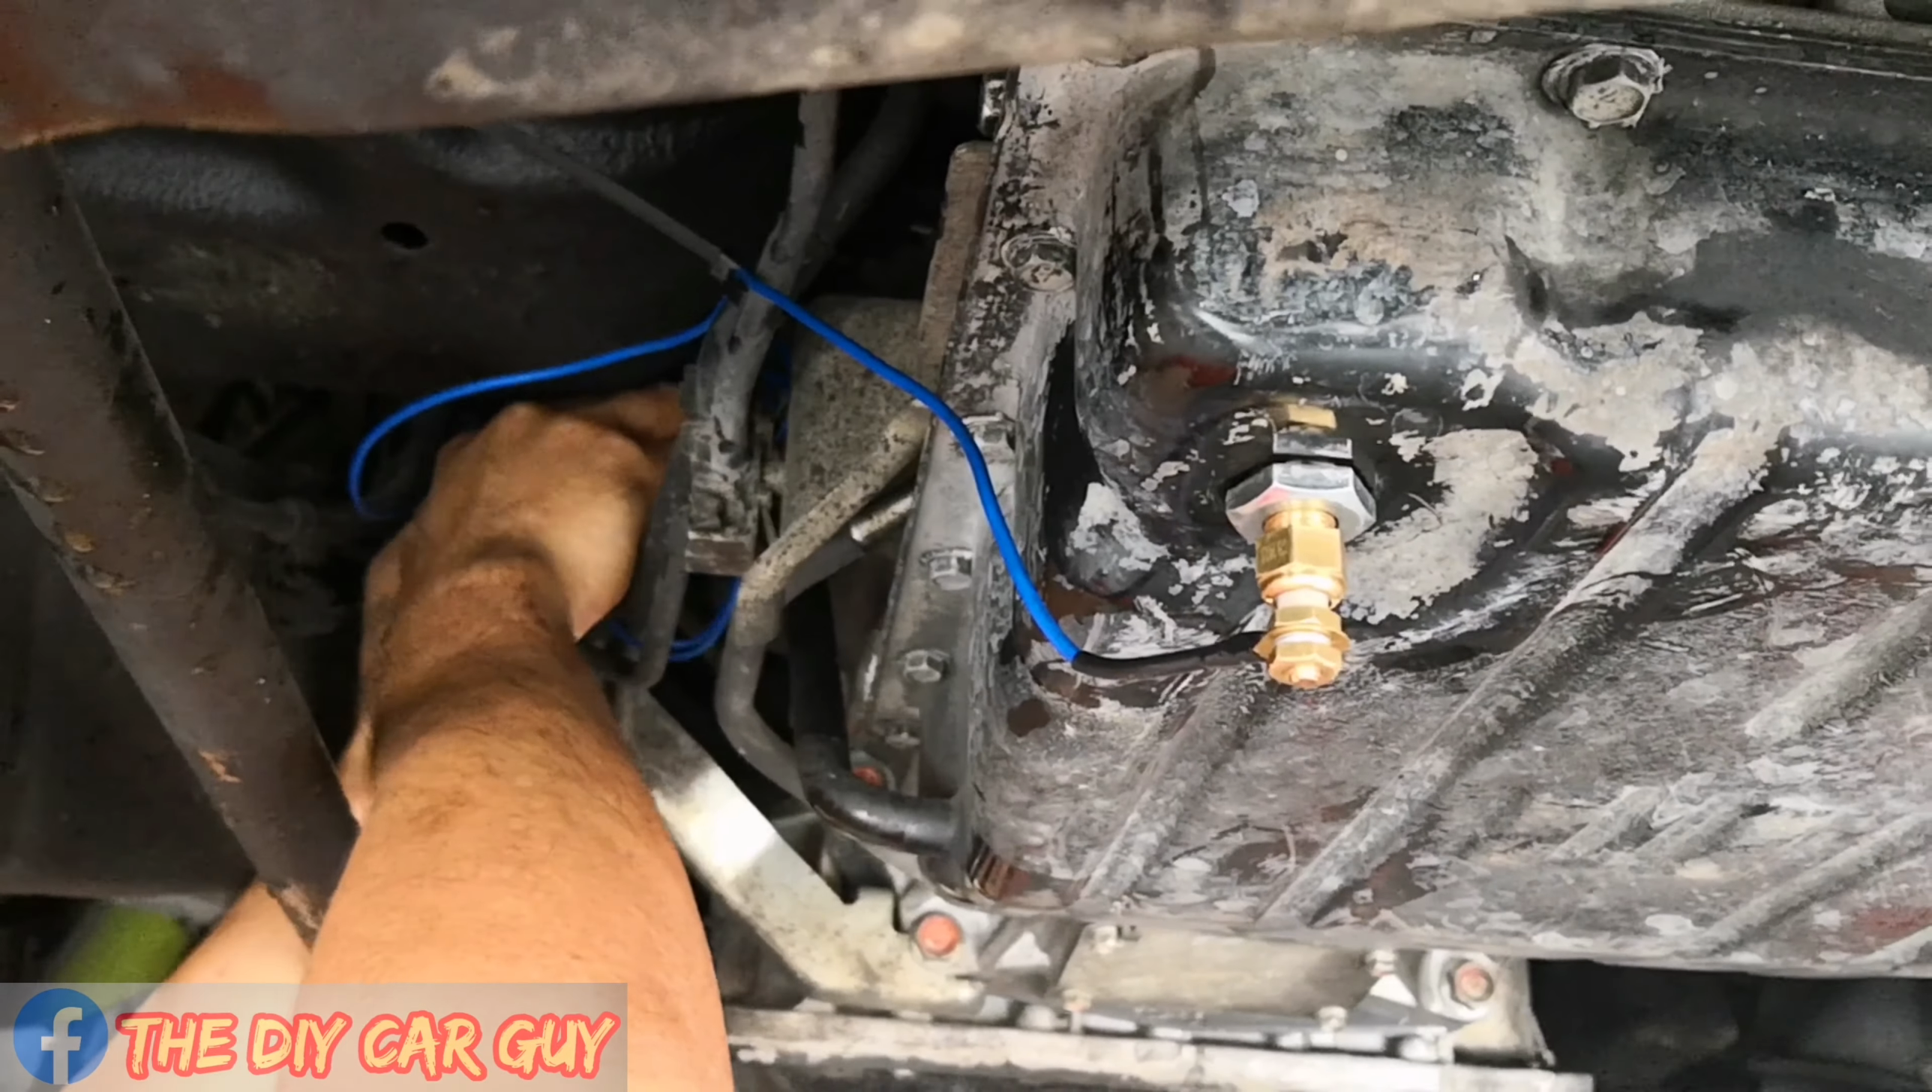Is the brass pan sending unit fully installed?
Yes.